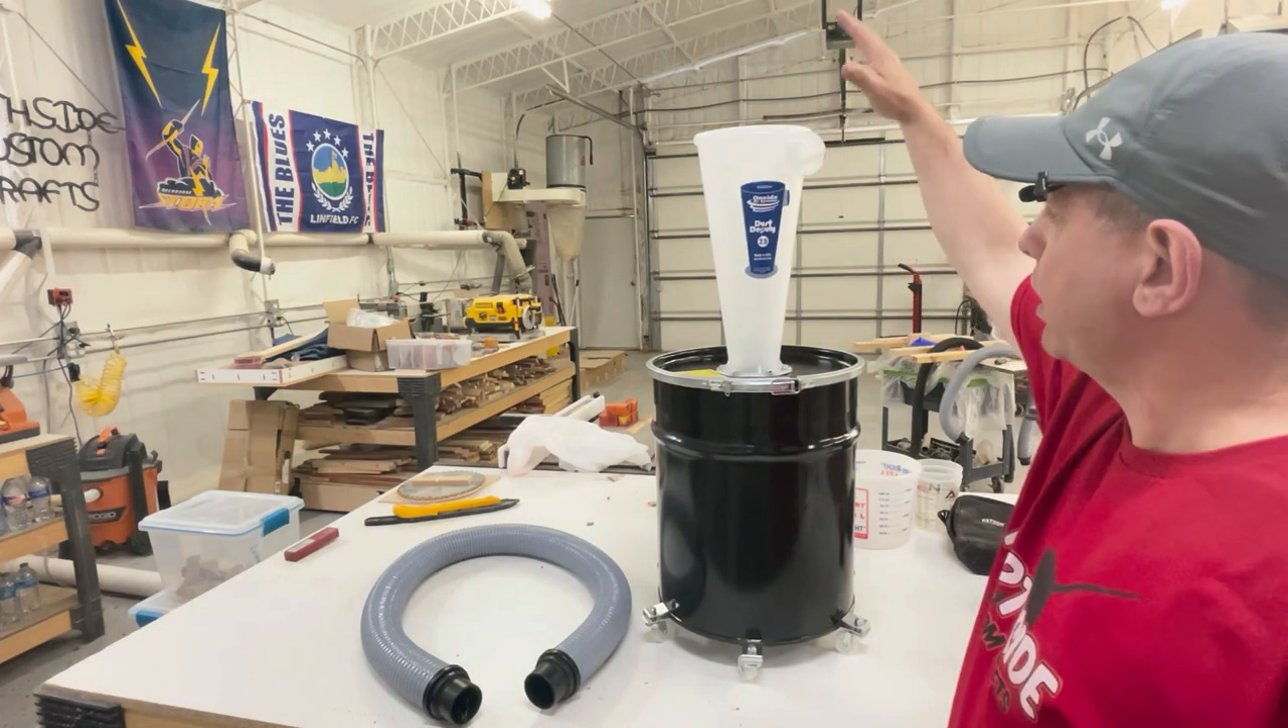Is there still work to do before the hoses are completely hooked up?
Yes.